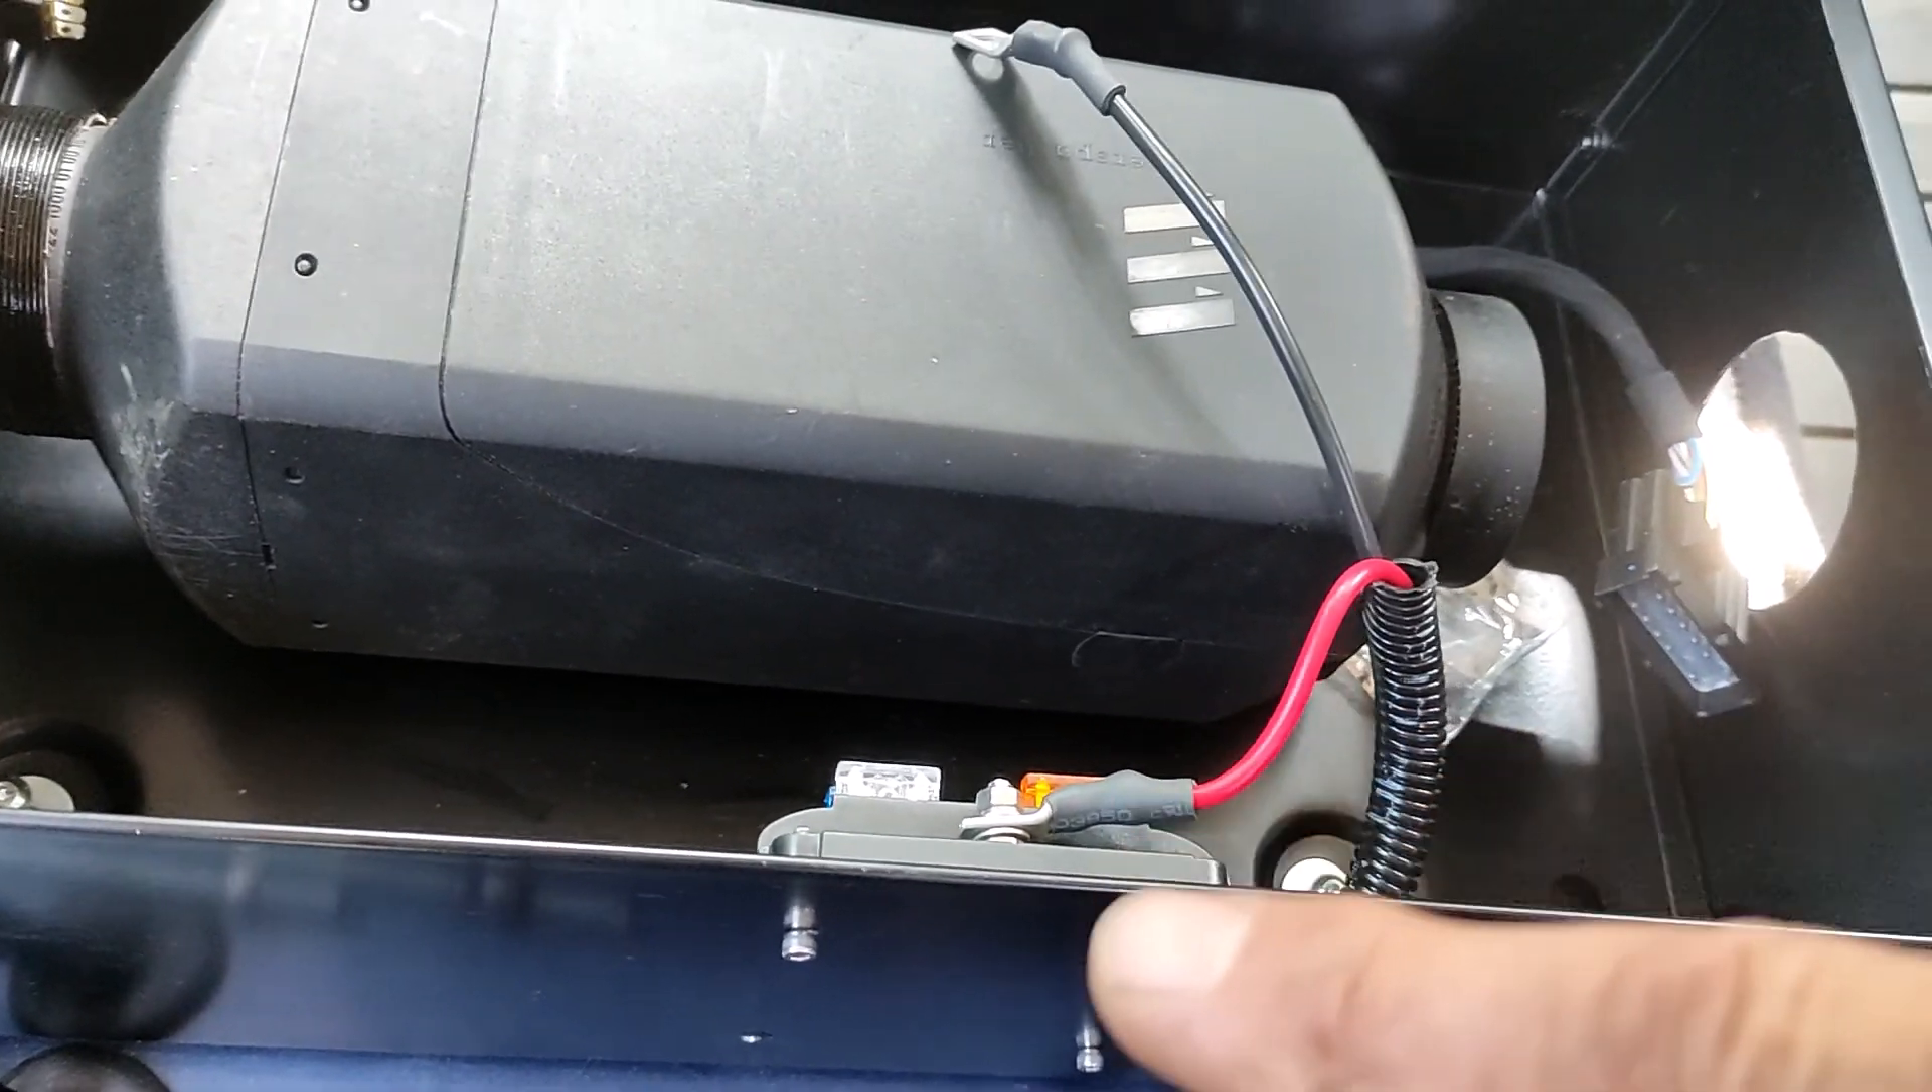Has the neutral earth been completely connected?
No.